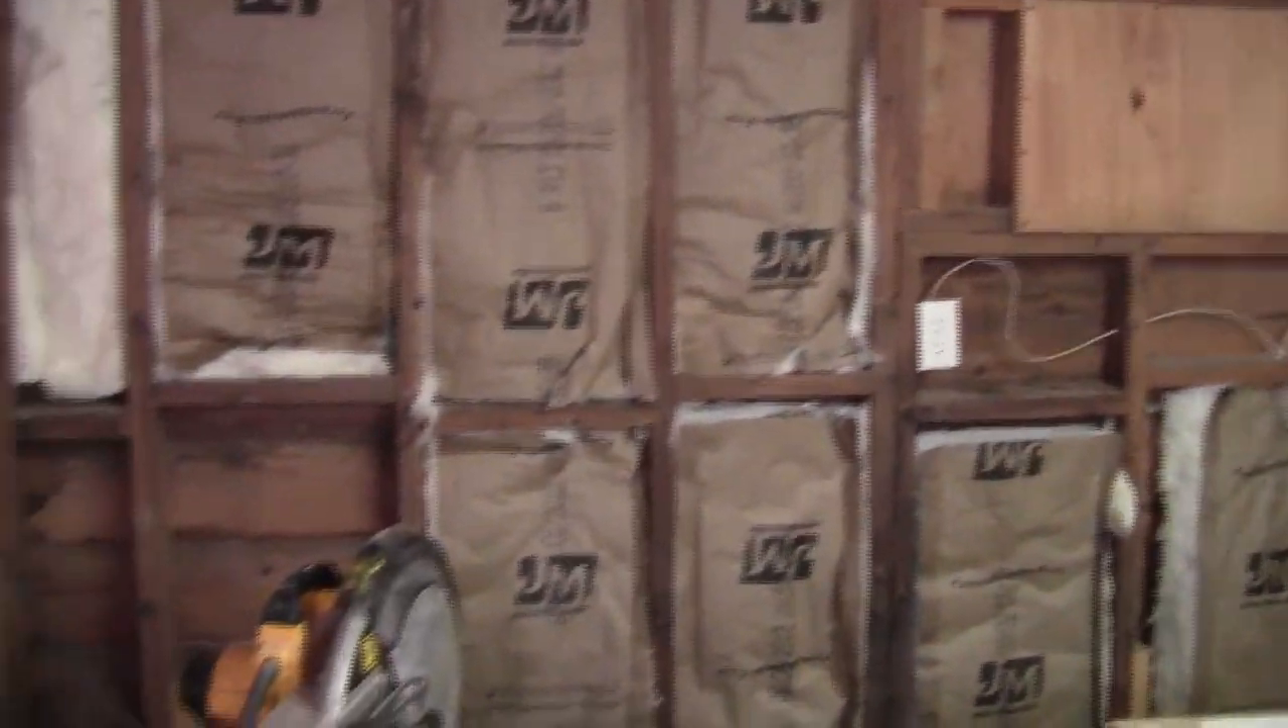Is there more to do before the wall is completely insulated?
Yes.